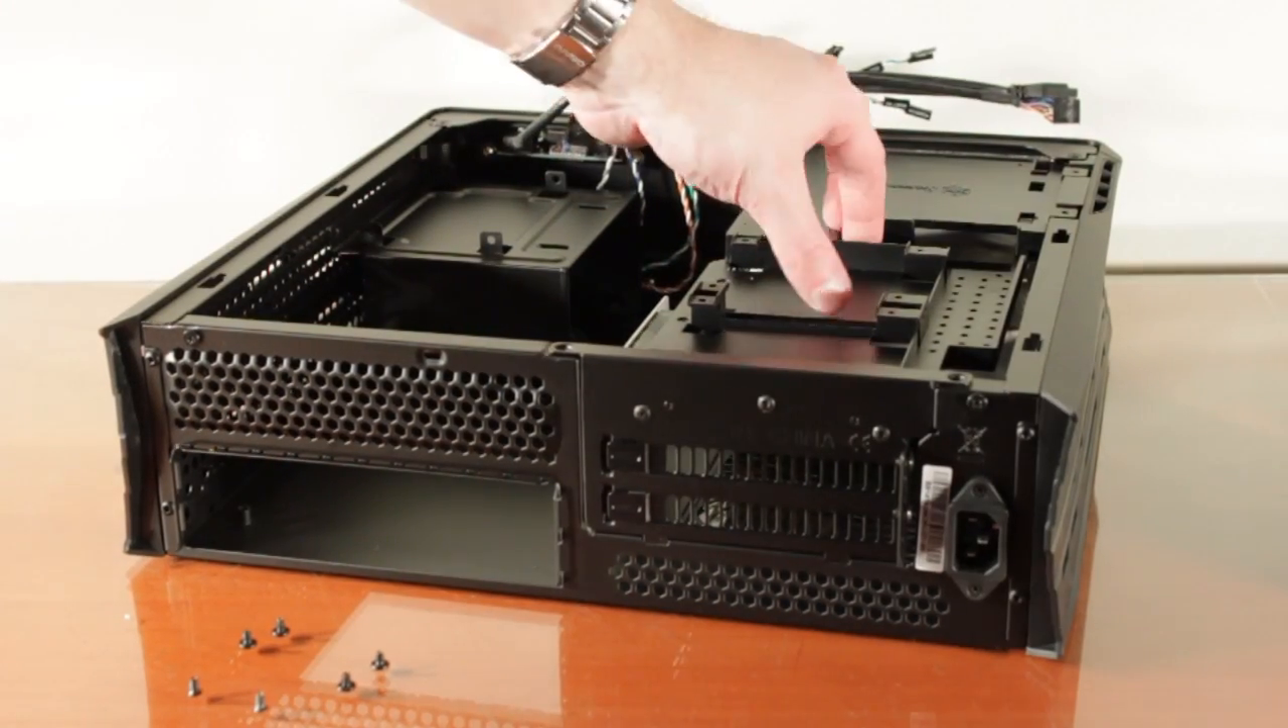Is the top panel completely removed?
Yes.